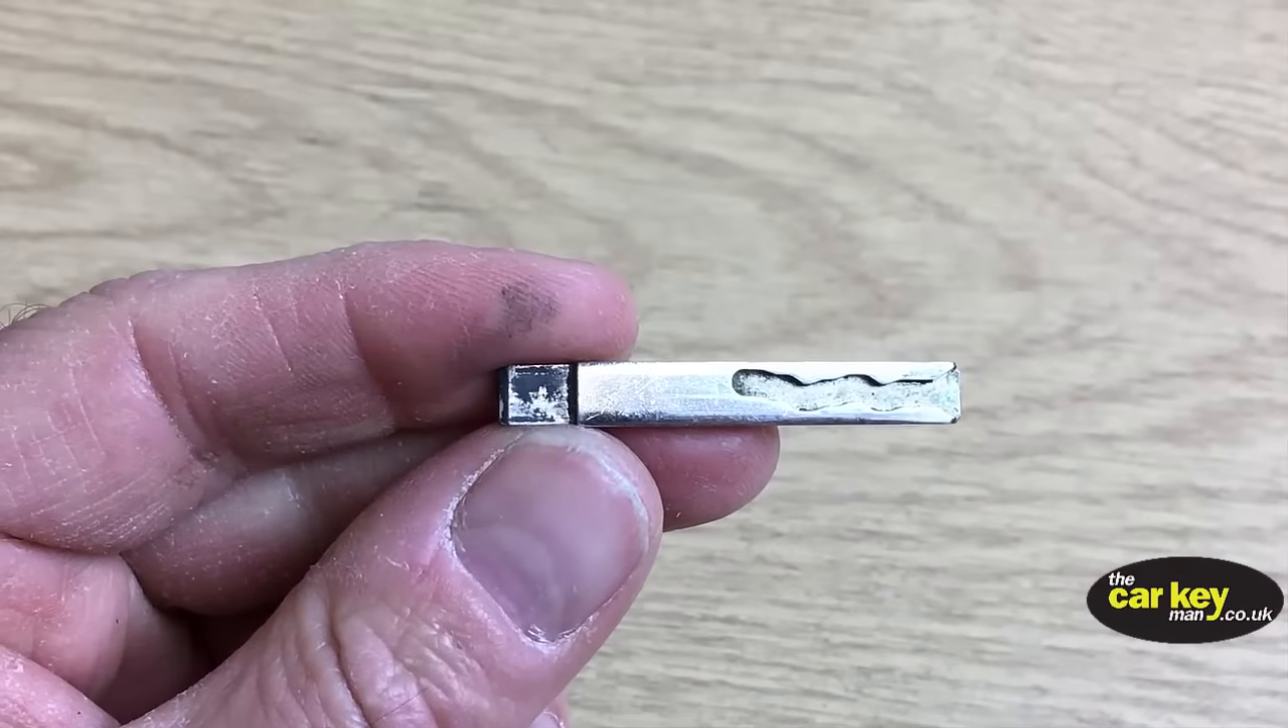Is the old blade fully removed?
Yes.